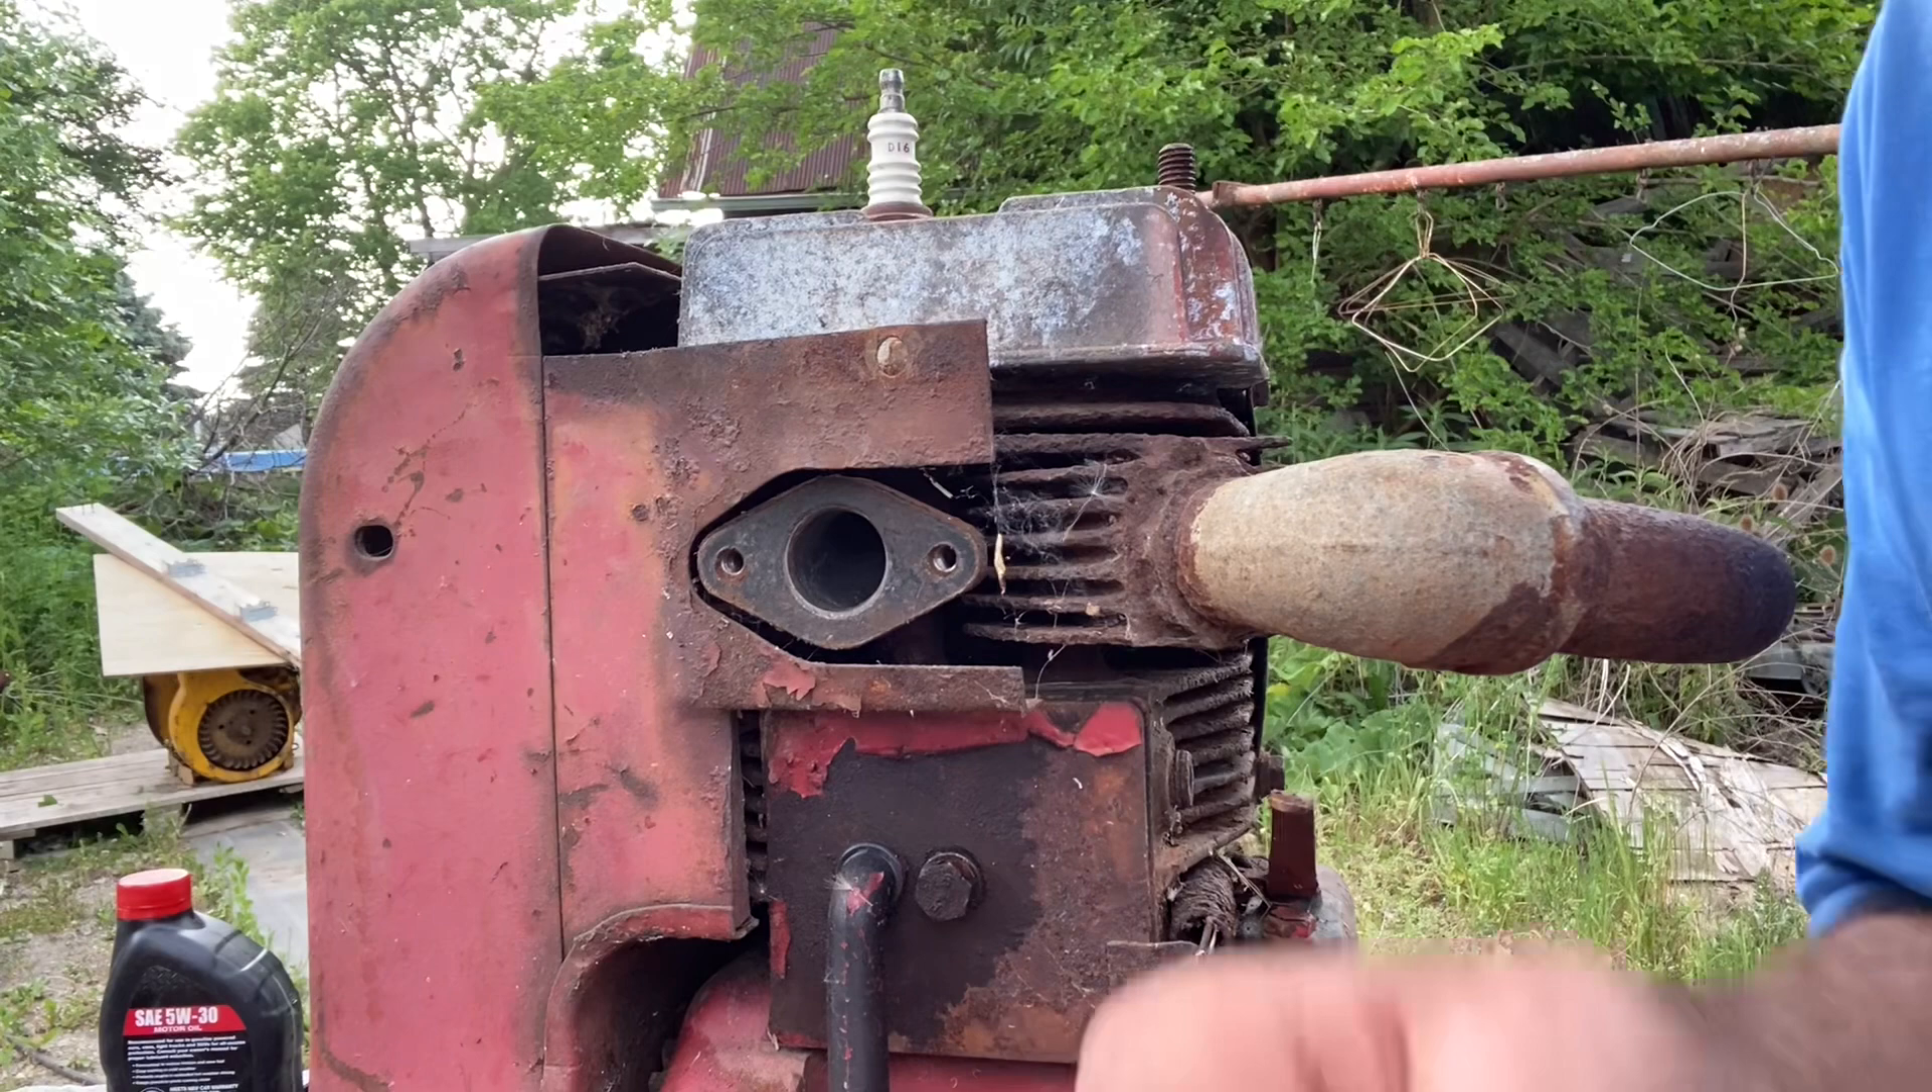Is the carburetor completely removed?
Yes.